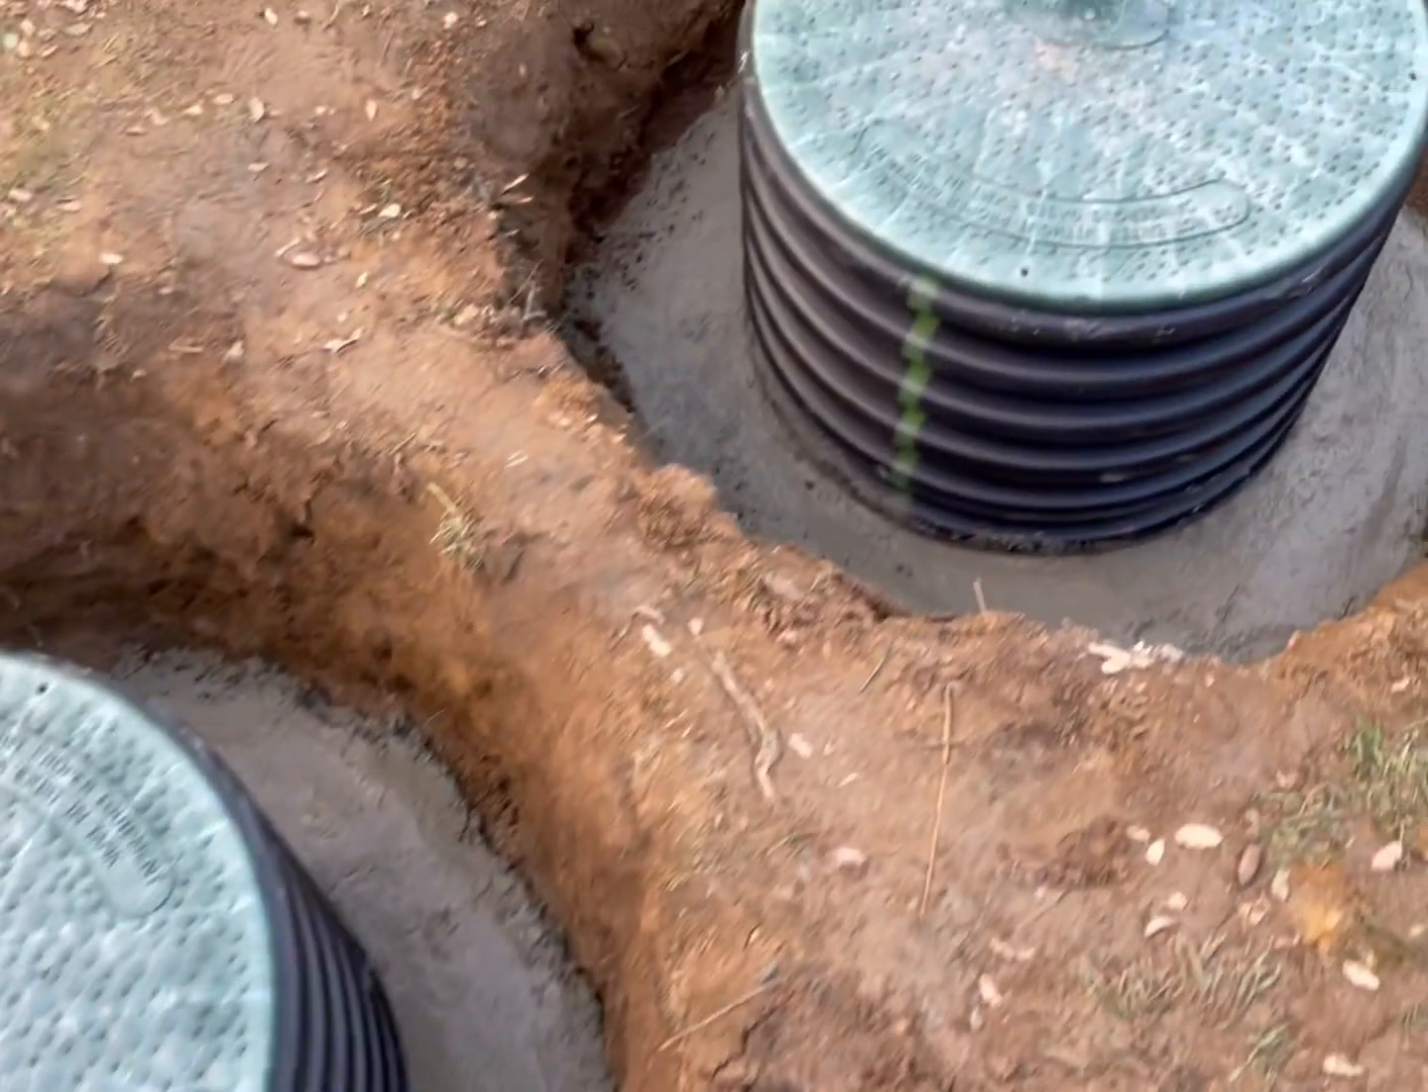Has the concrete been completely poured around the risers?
Yes.